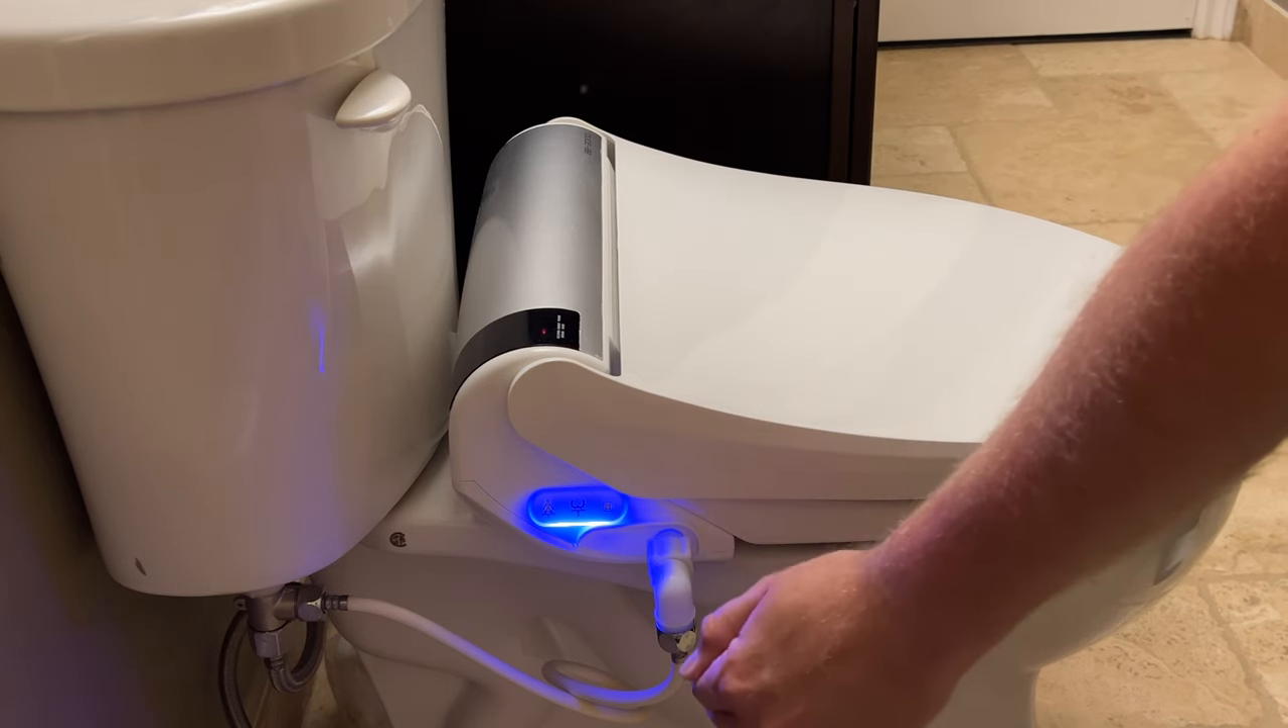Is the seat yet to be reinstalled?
No.